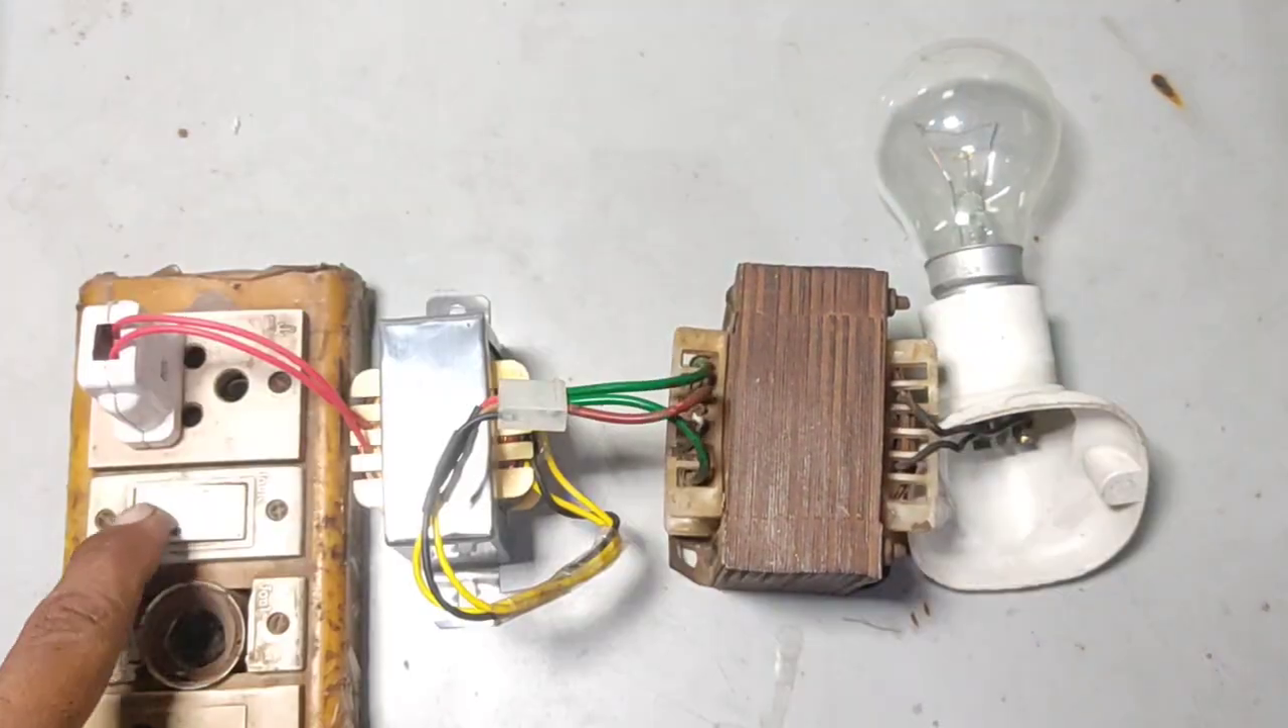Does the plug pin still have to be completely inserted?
No.